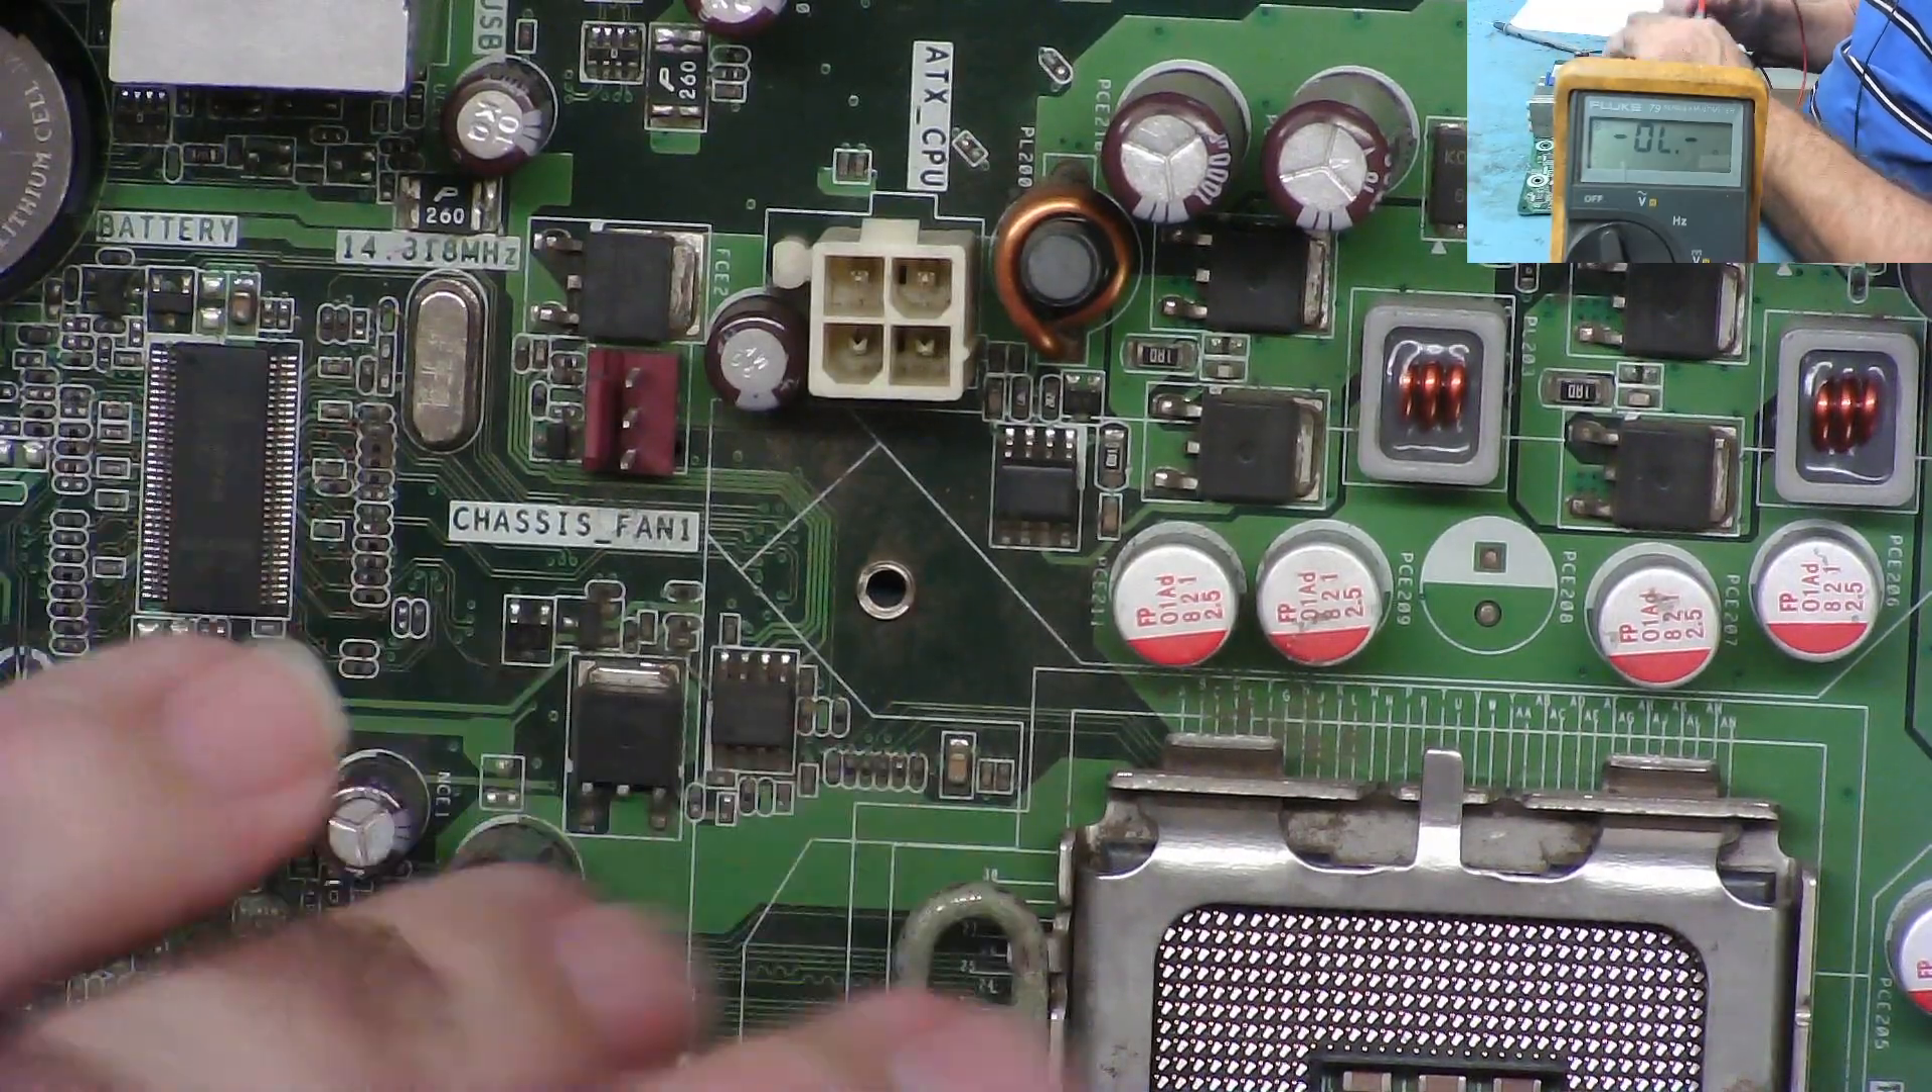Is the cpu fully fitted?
No.